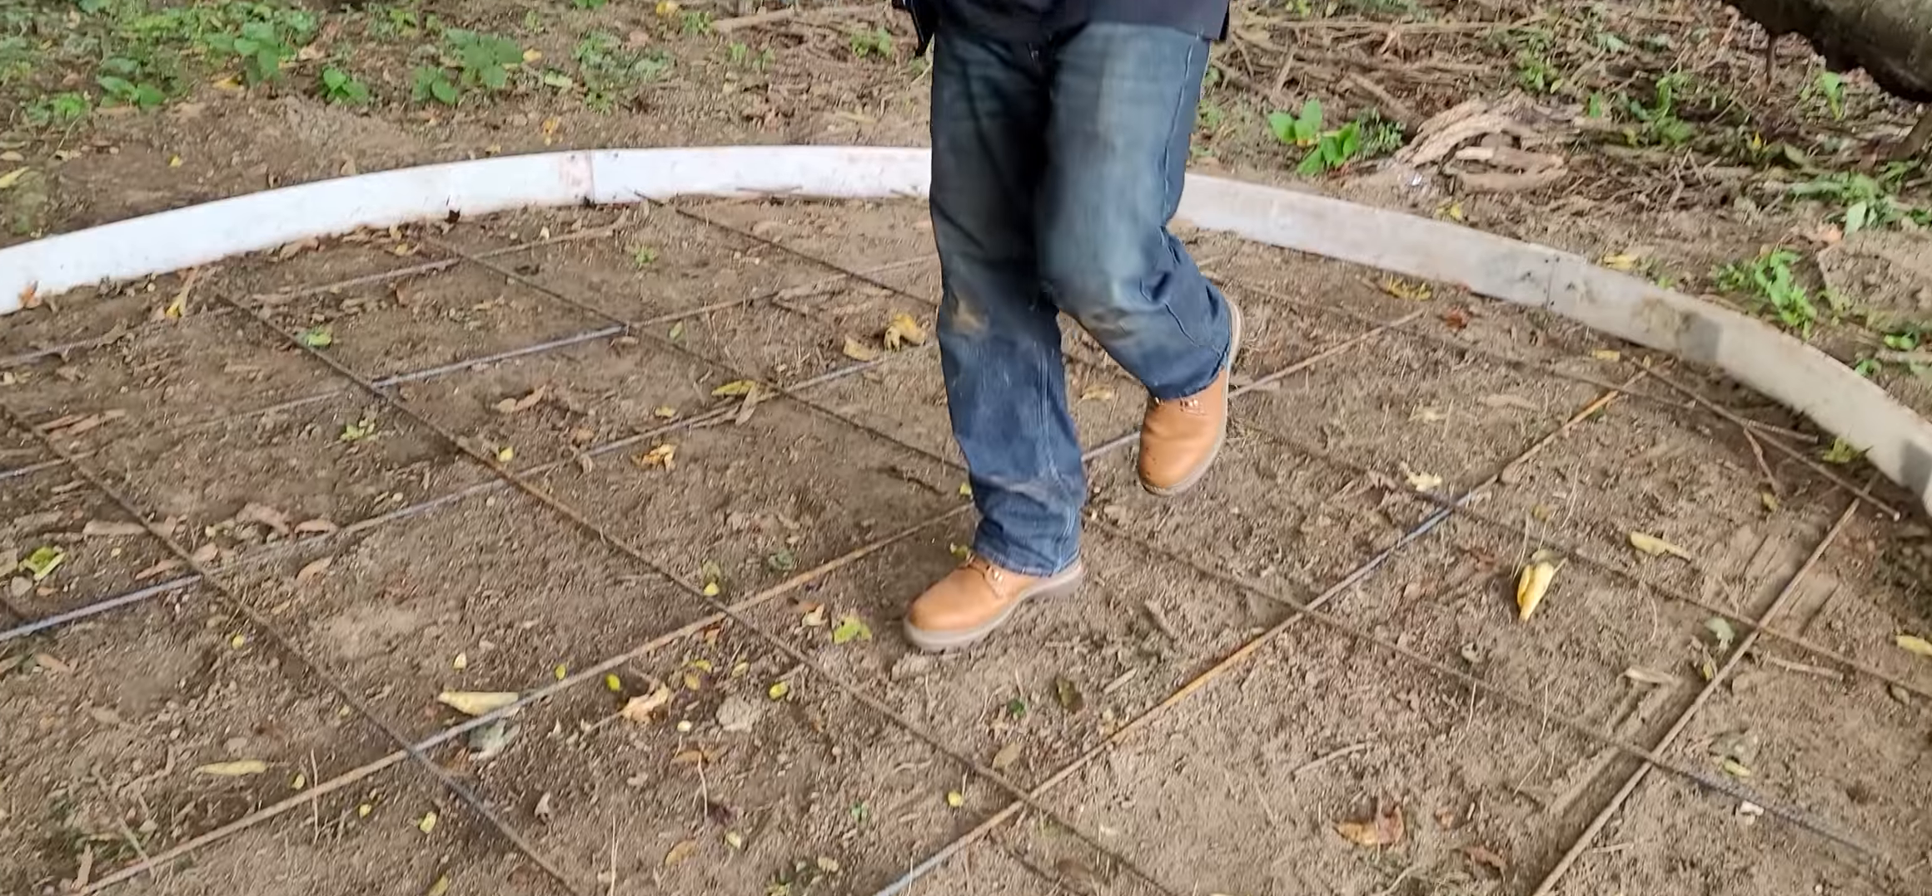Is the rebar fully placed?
Yes.